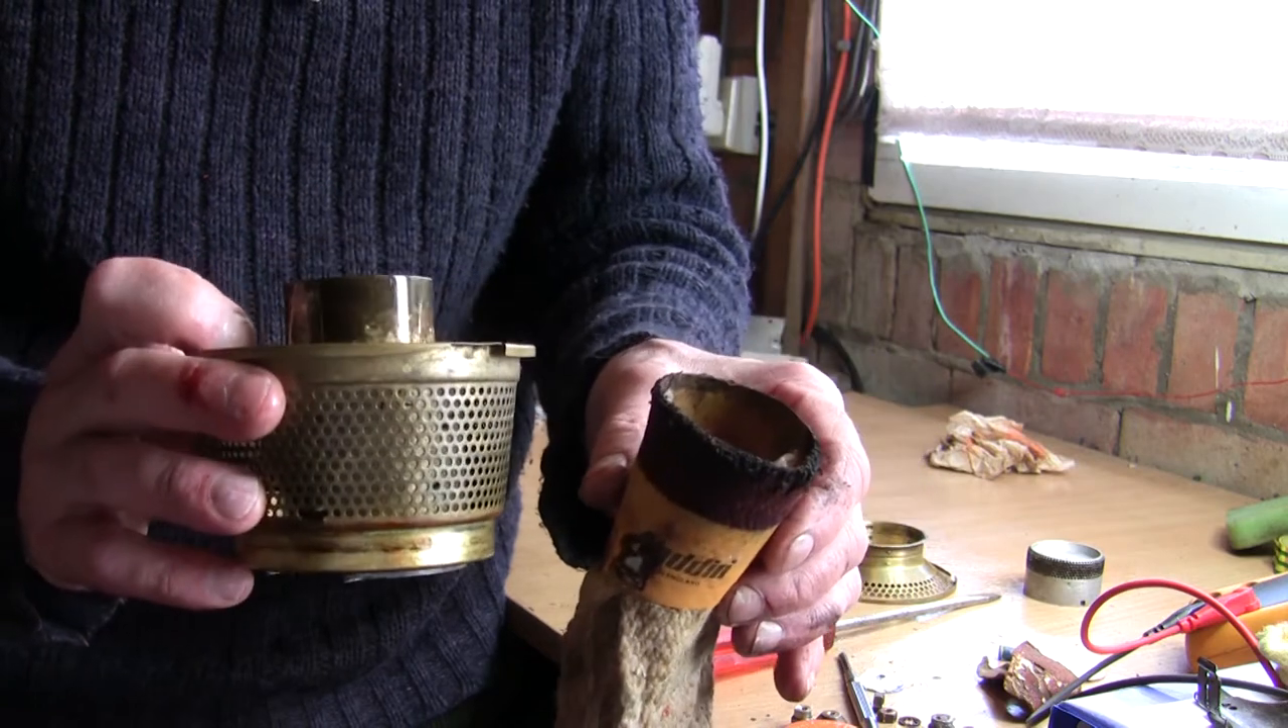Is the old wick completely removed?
Yes.